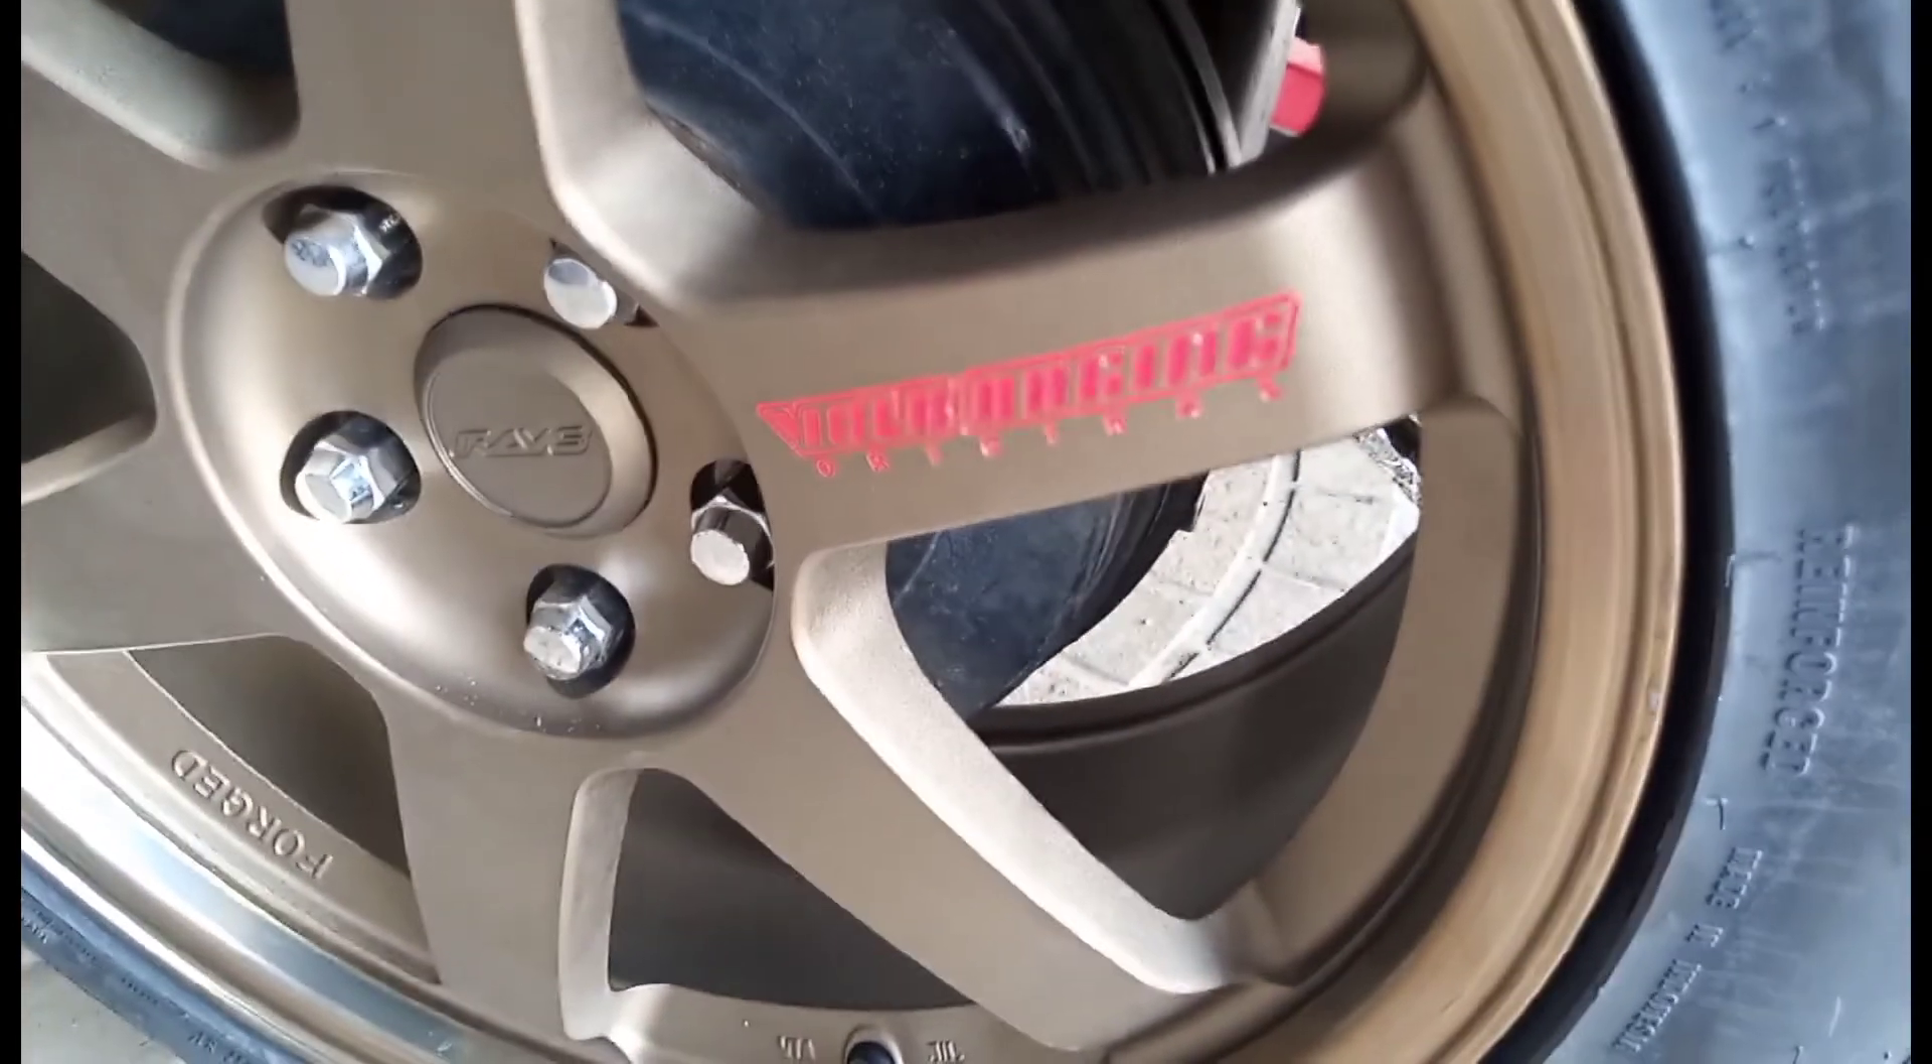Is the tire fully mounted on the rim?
Yes.